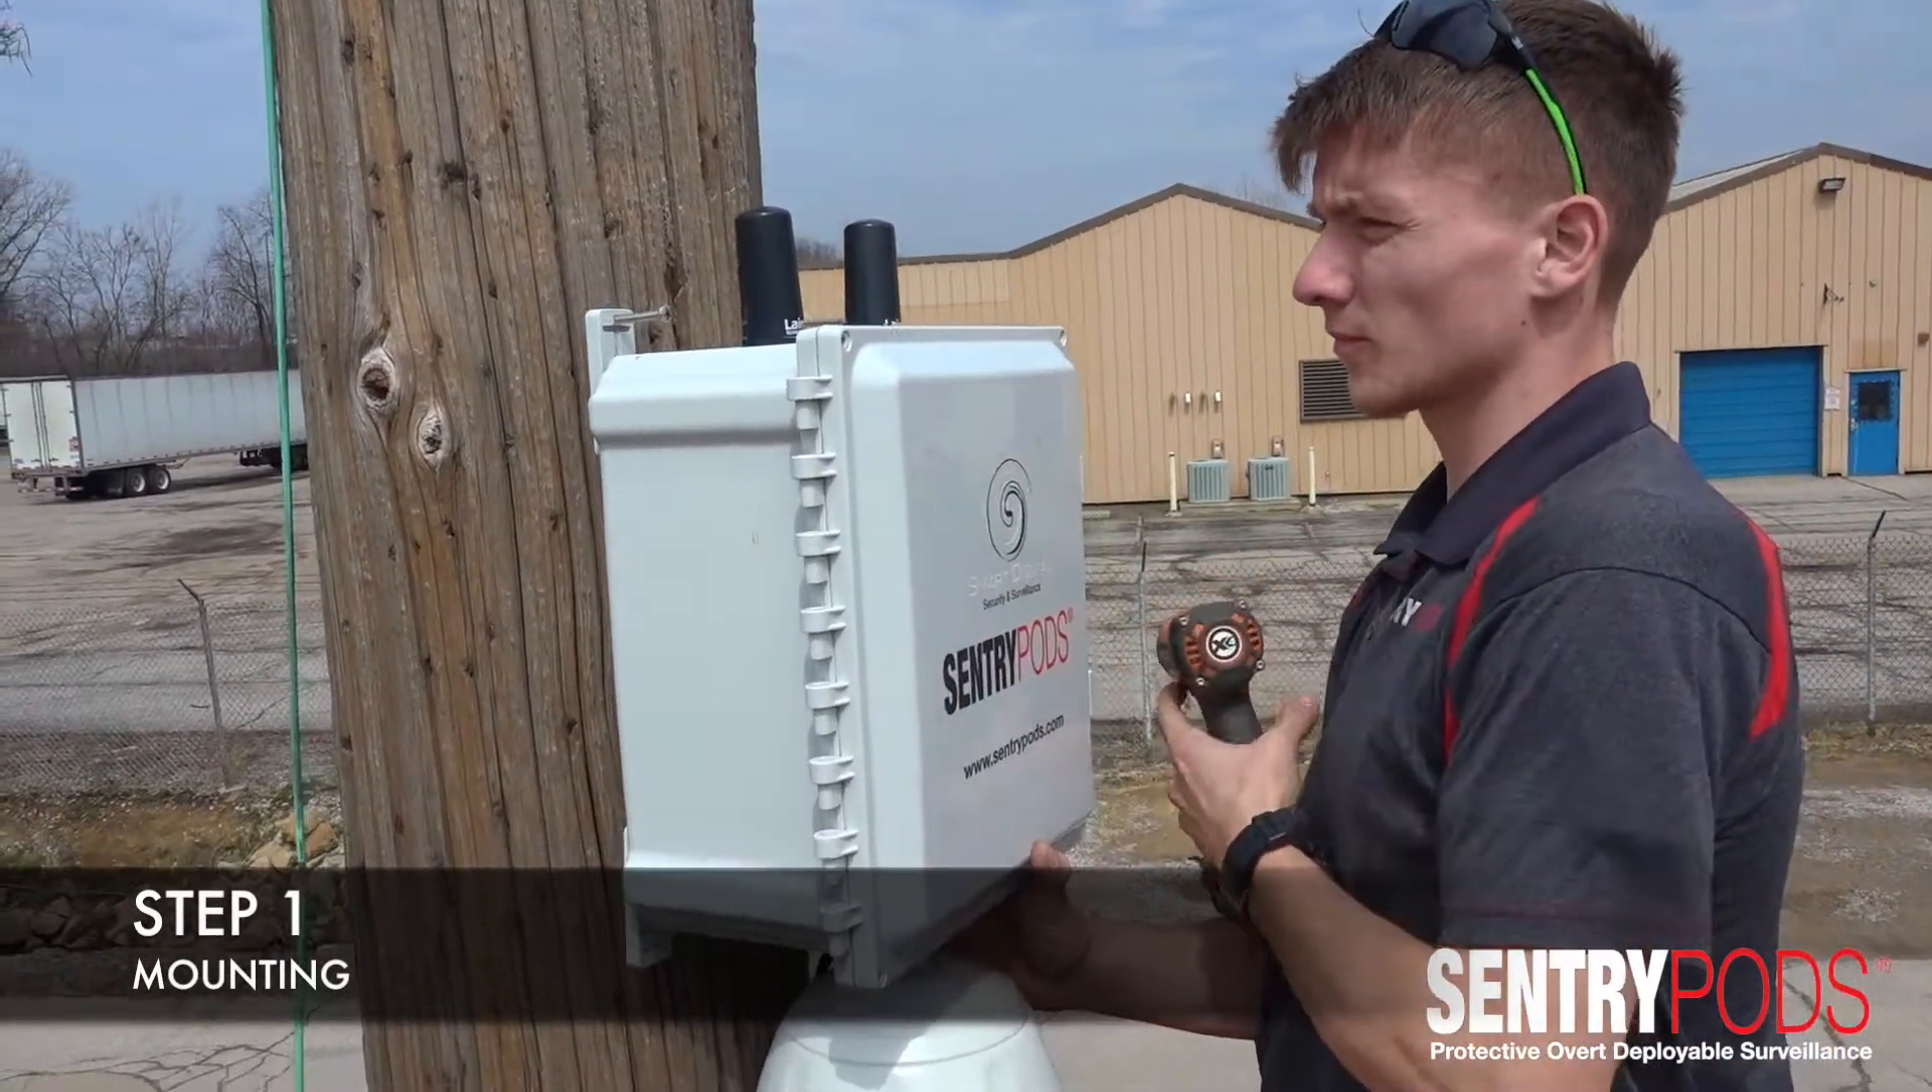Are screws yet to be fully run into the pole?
Yes.